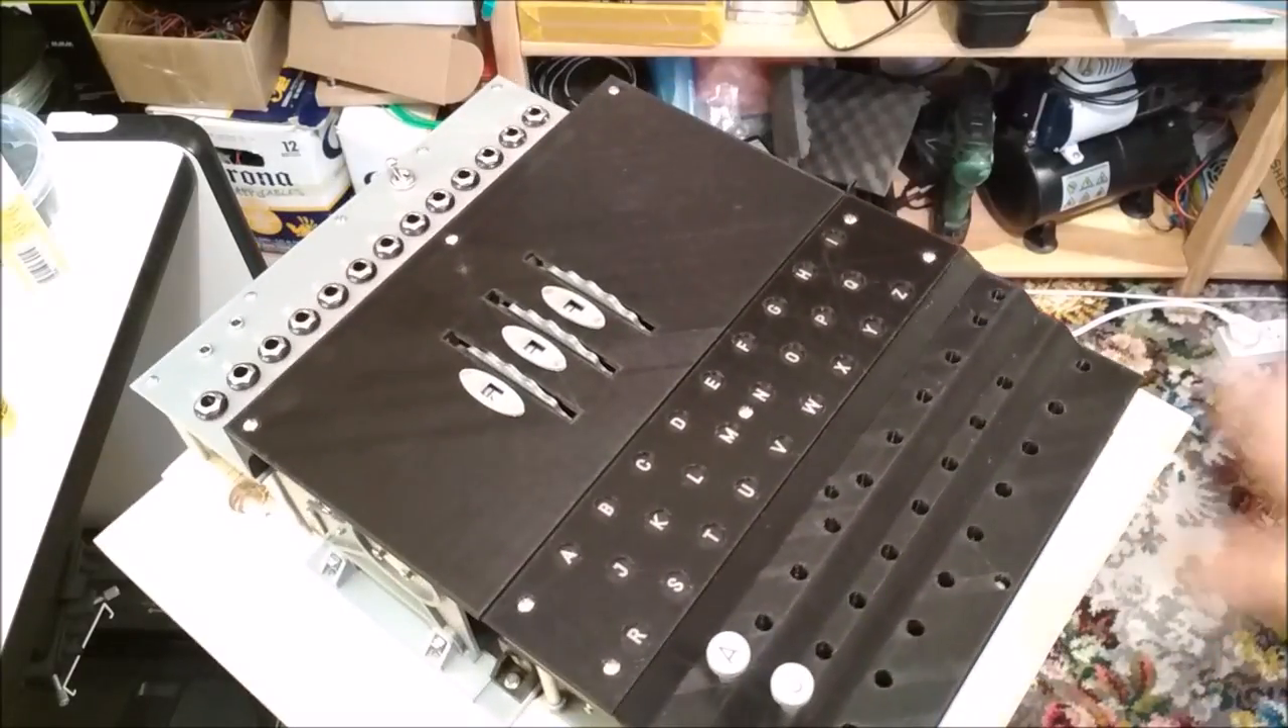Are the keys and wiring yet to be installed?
Yes.